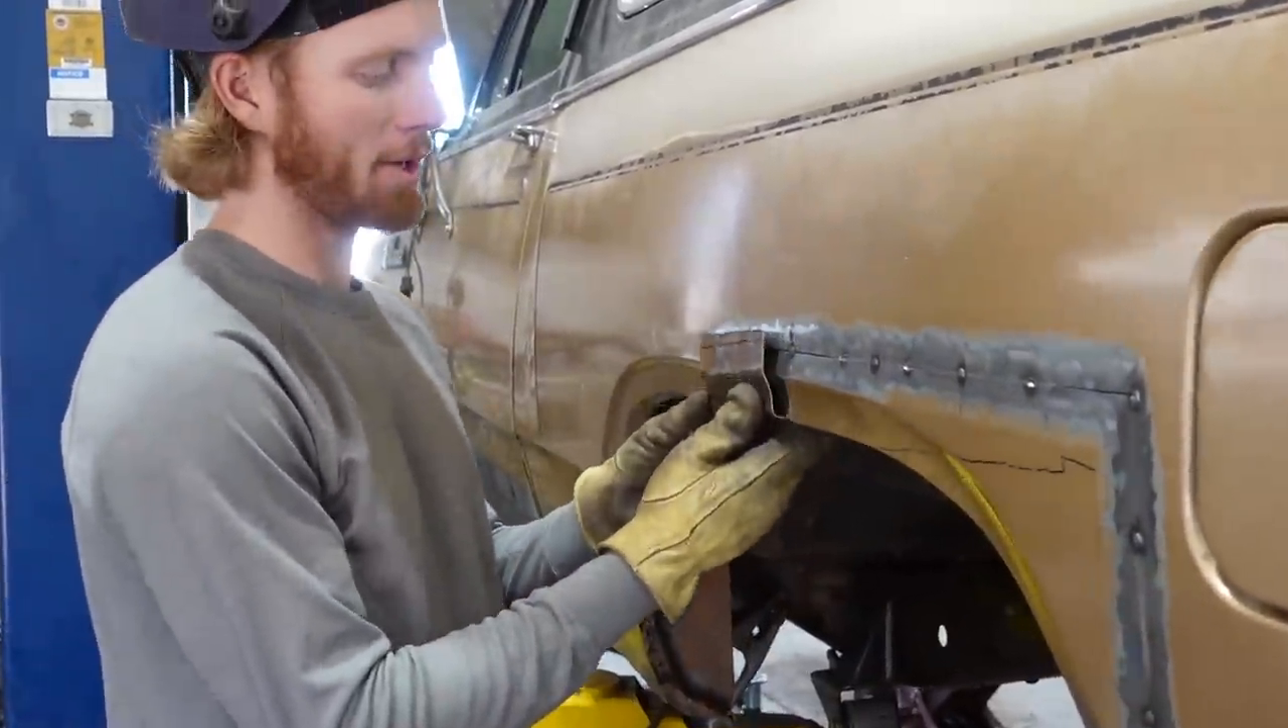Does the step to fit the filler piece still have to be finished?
Yes.